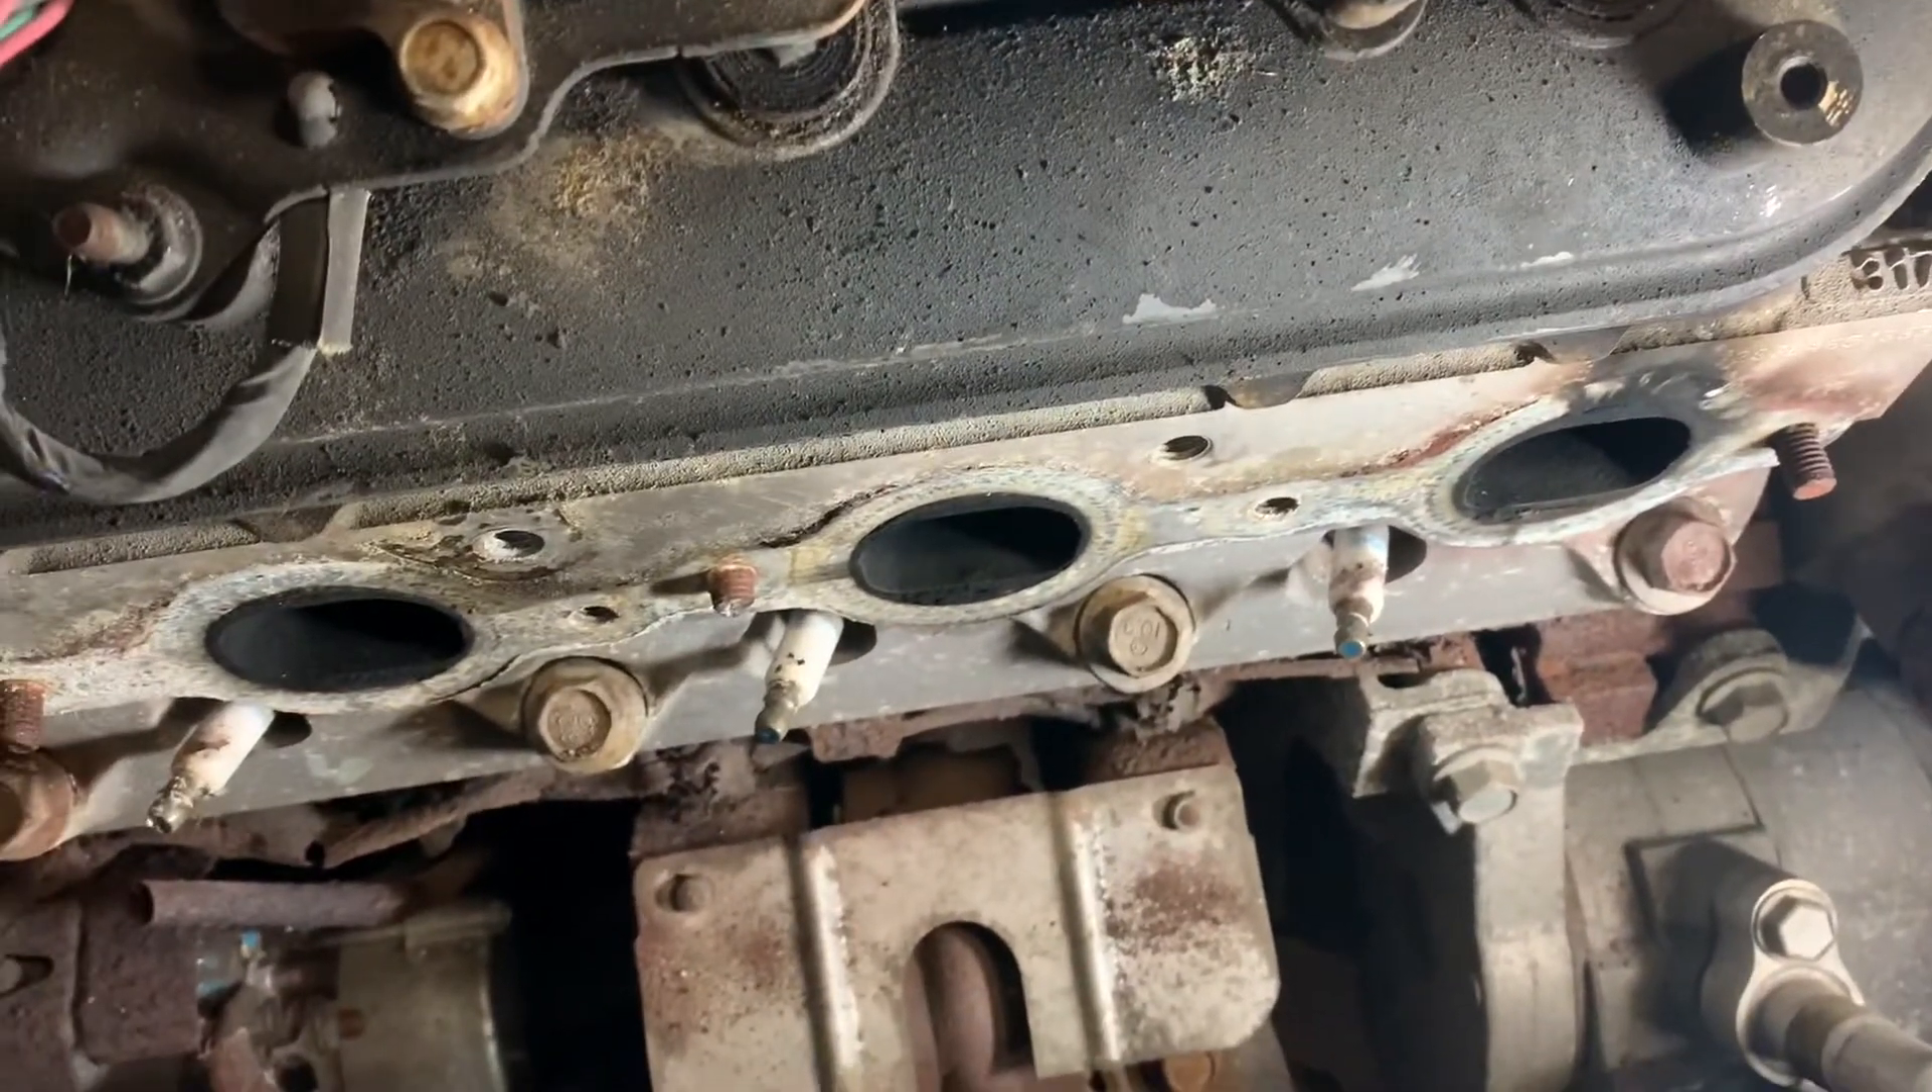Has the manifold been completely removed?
Yes.